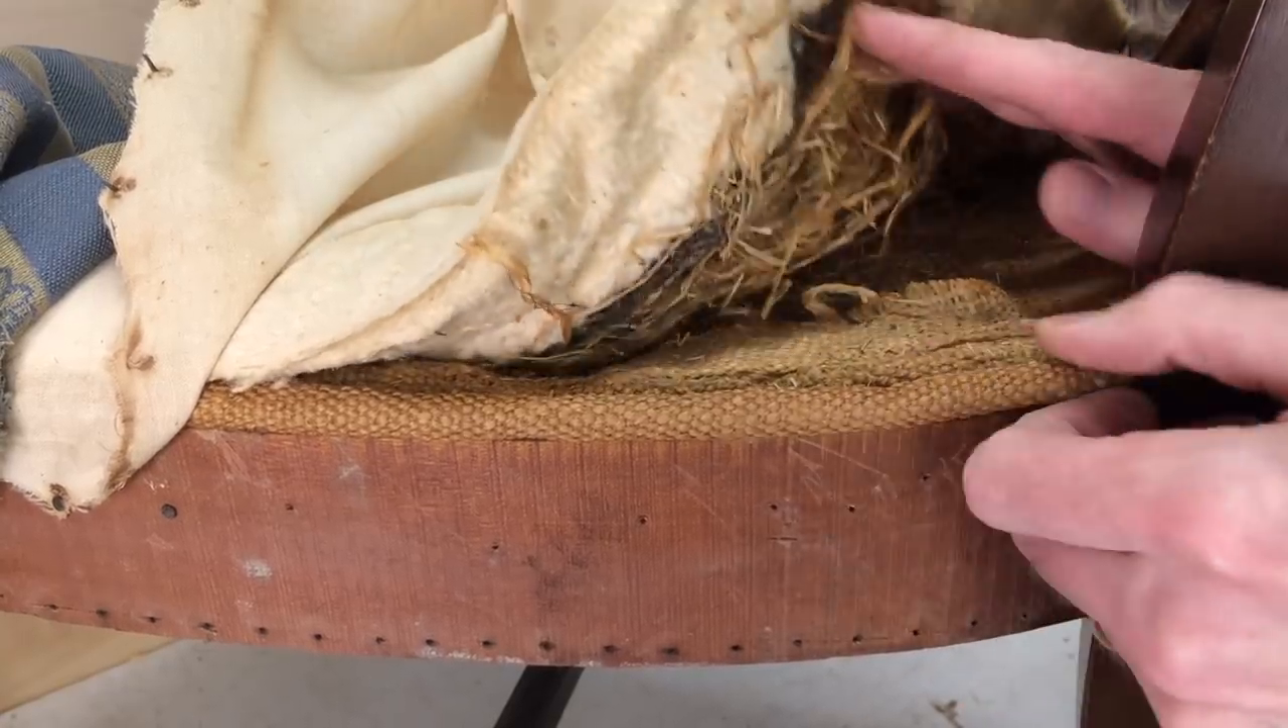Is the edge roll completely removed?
No.